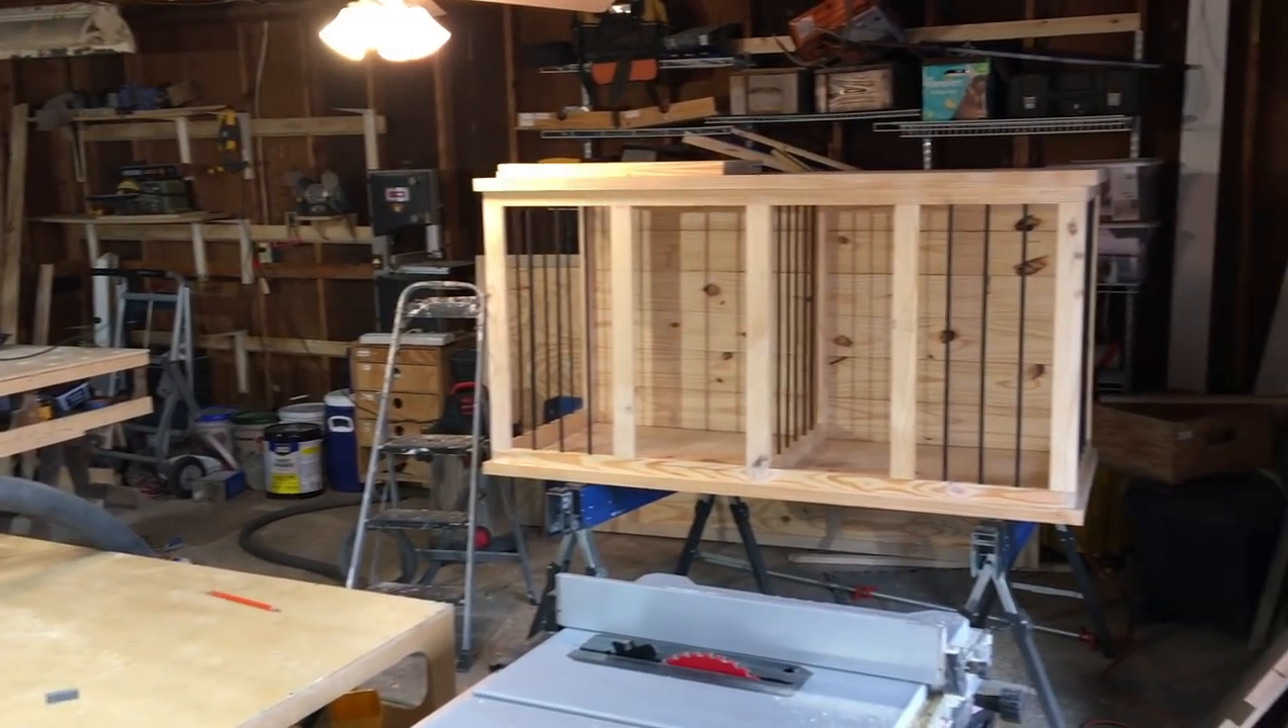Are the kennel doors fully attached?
No.